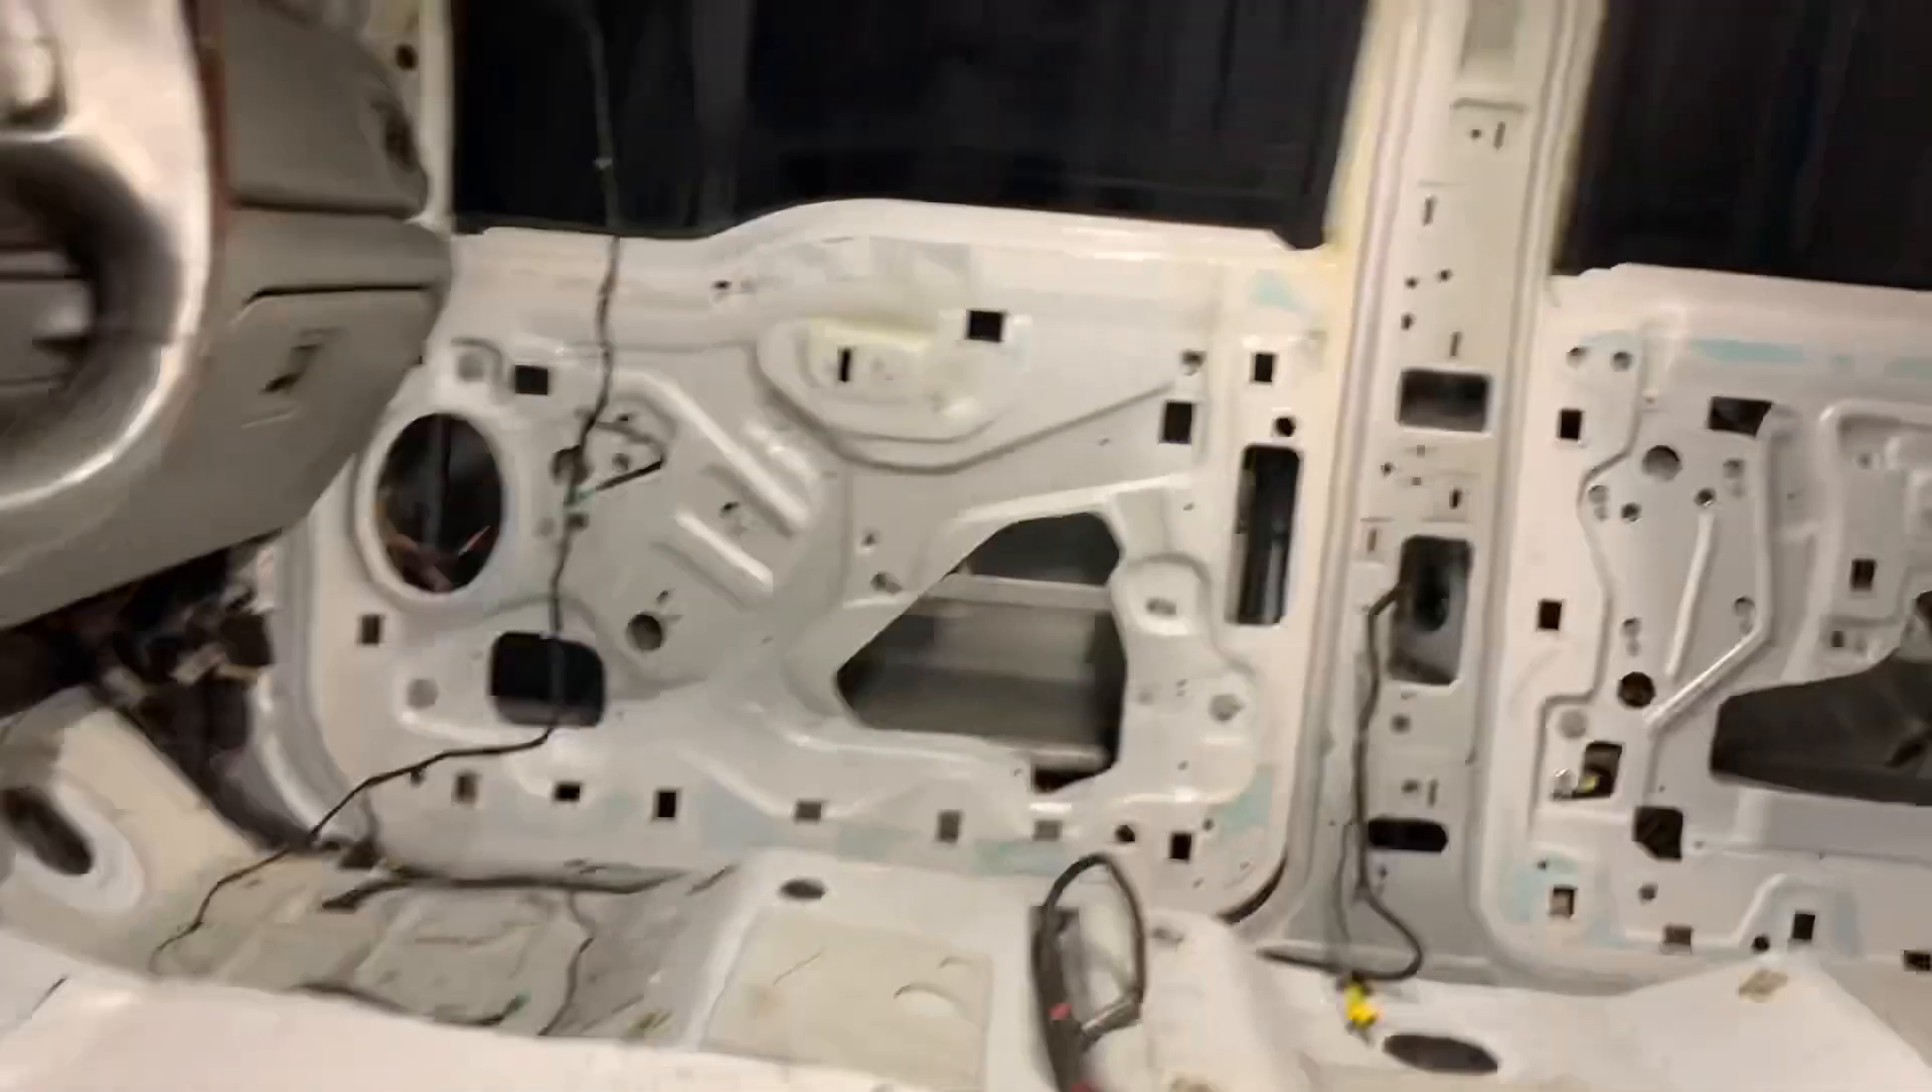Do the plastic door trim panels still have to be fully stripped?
No.